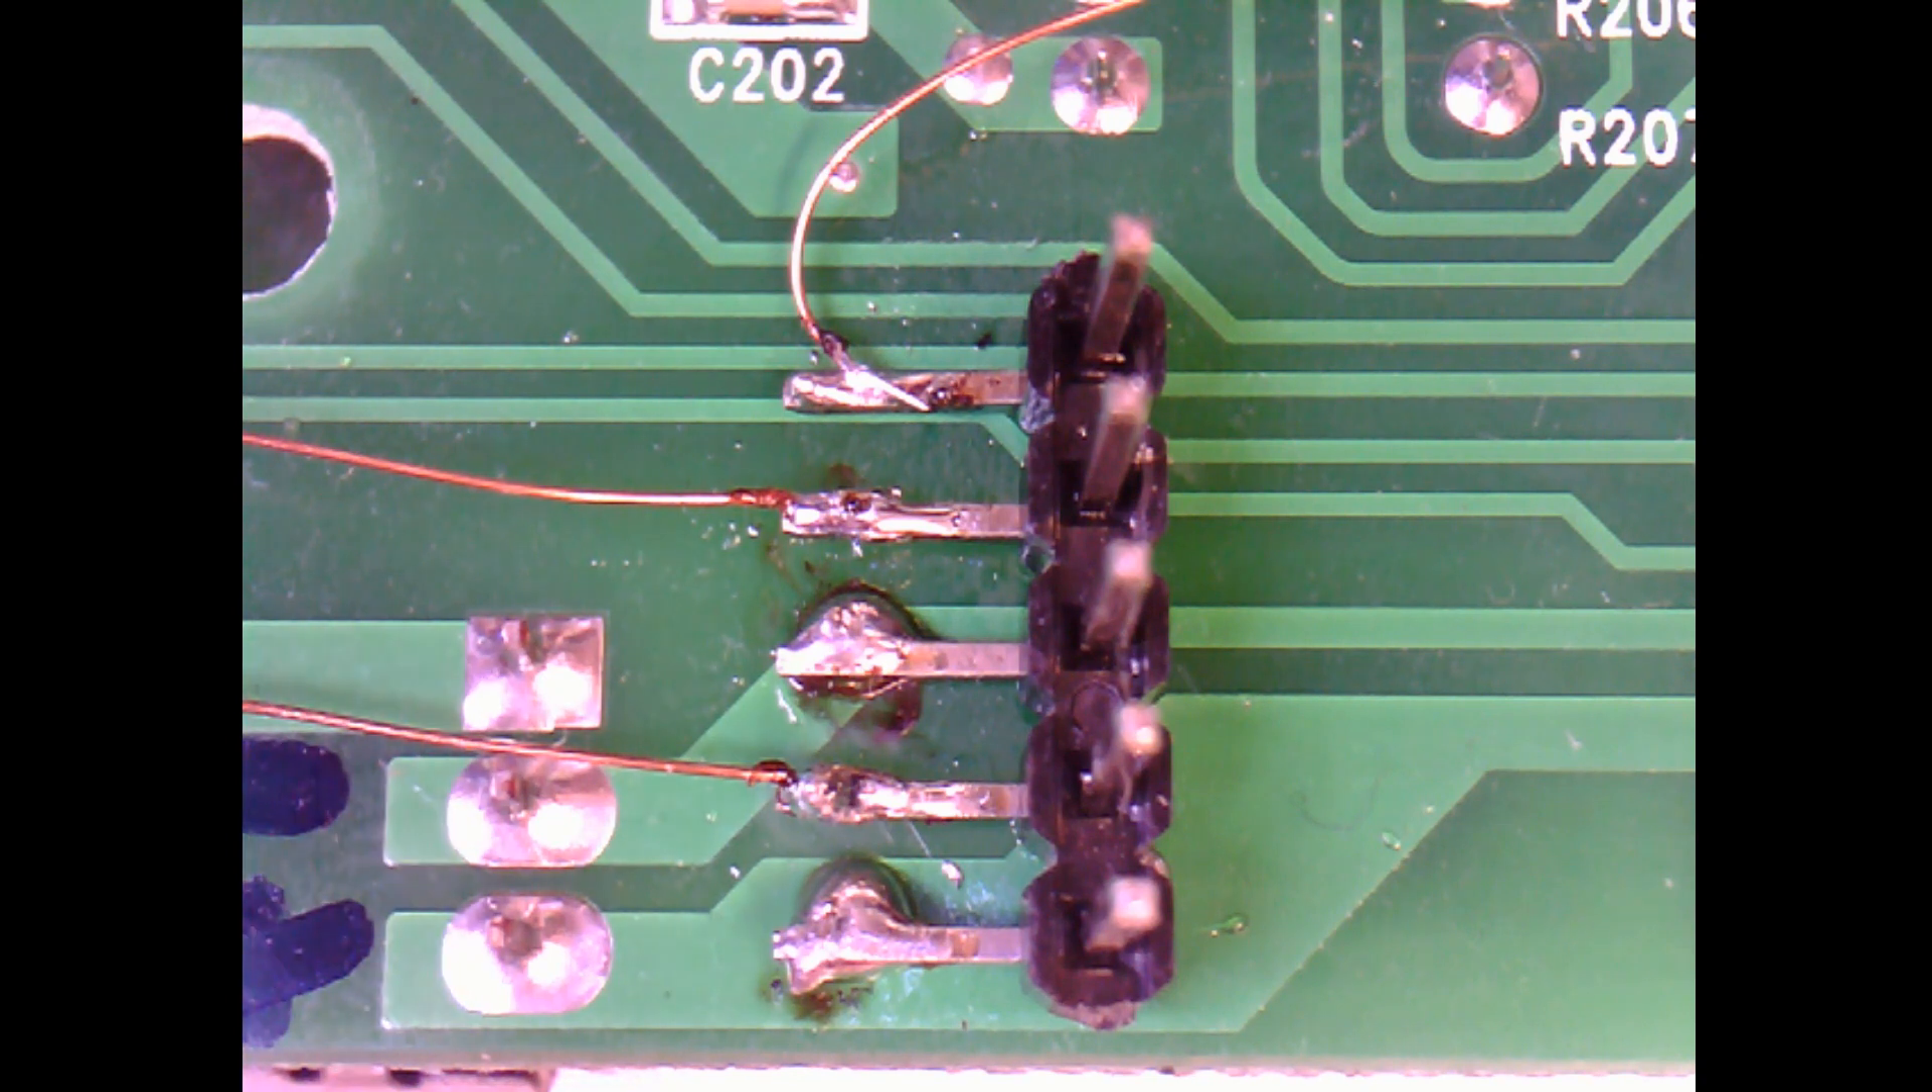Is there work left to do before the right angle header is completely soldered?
No.